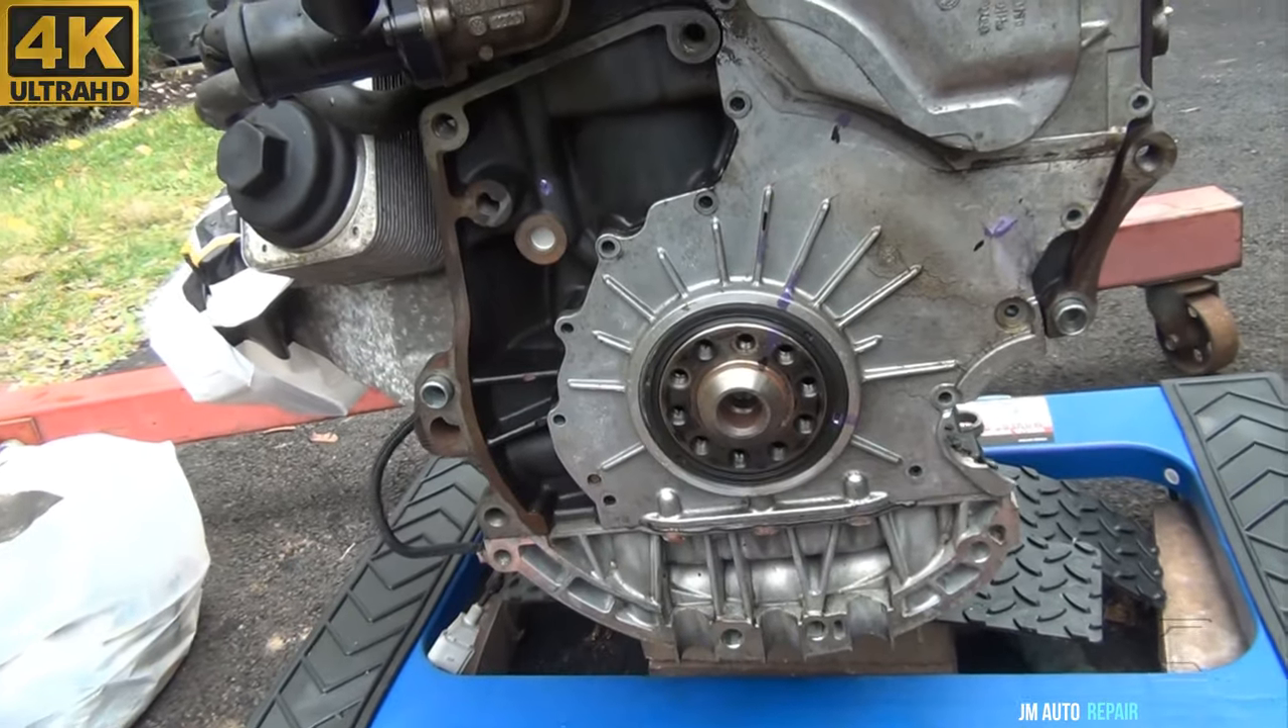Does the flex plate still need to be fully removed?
No.